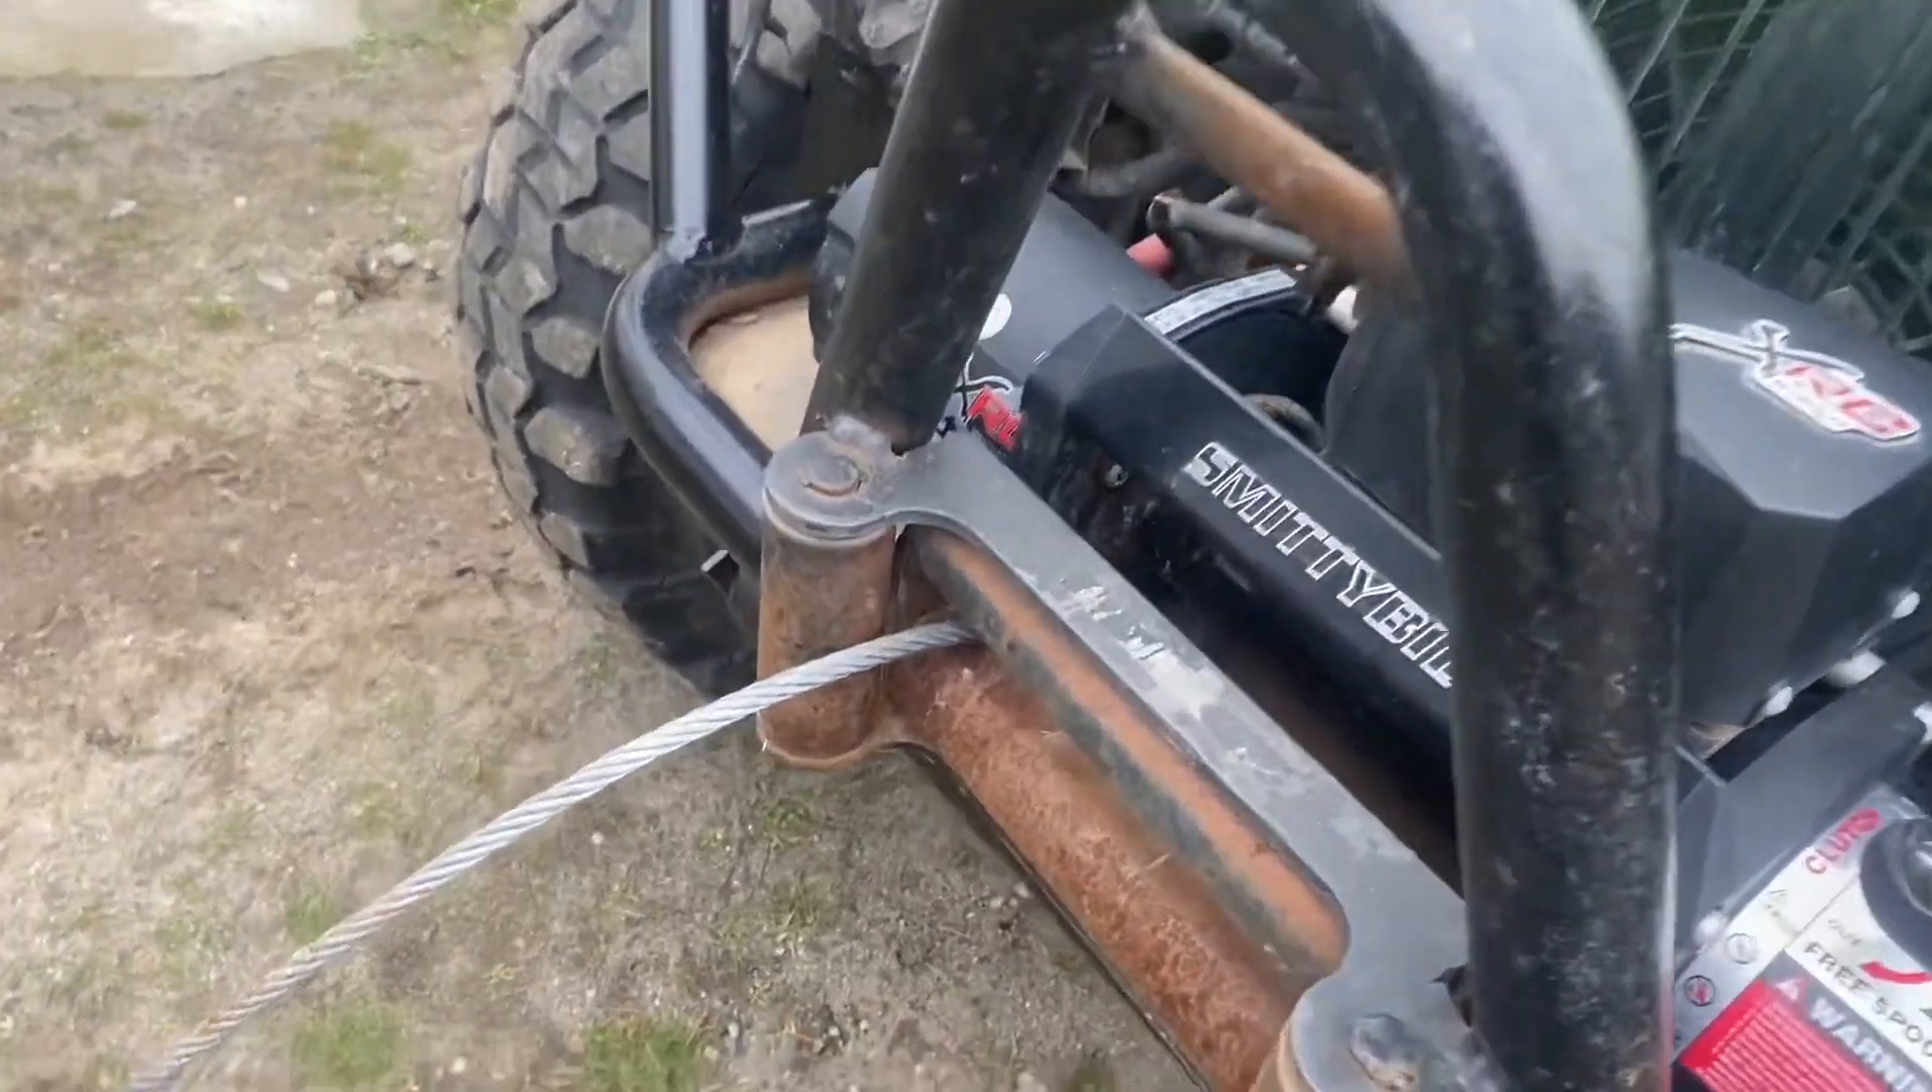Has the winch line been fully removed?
No.